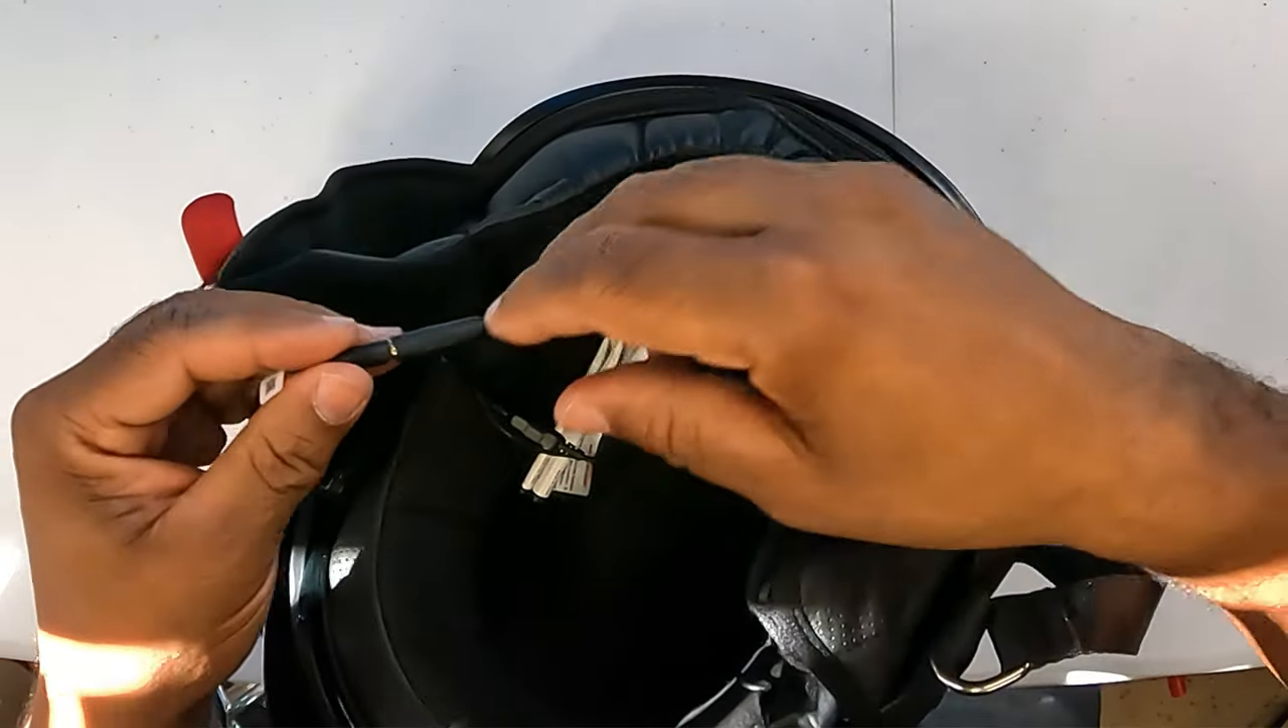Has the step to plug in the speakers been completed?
No.